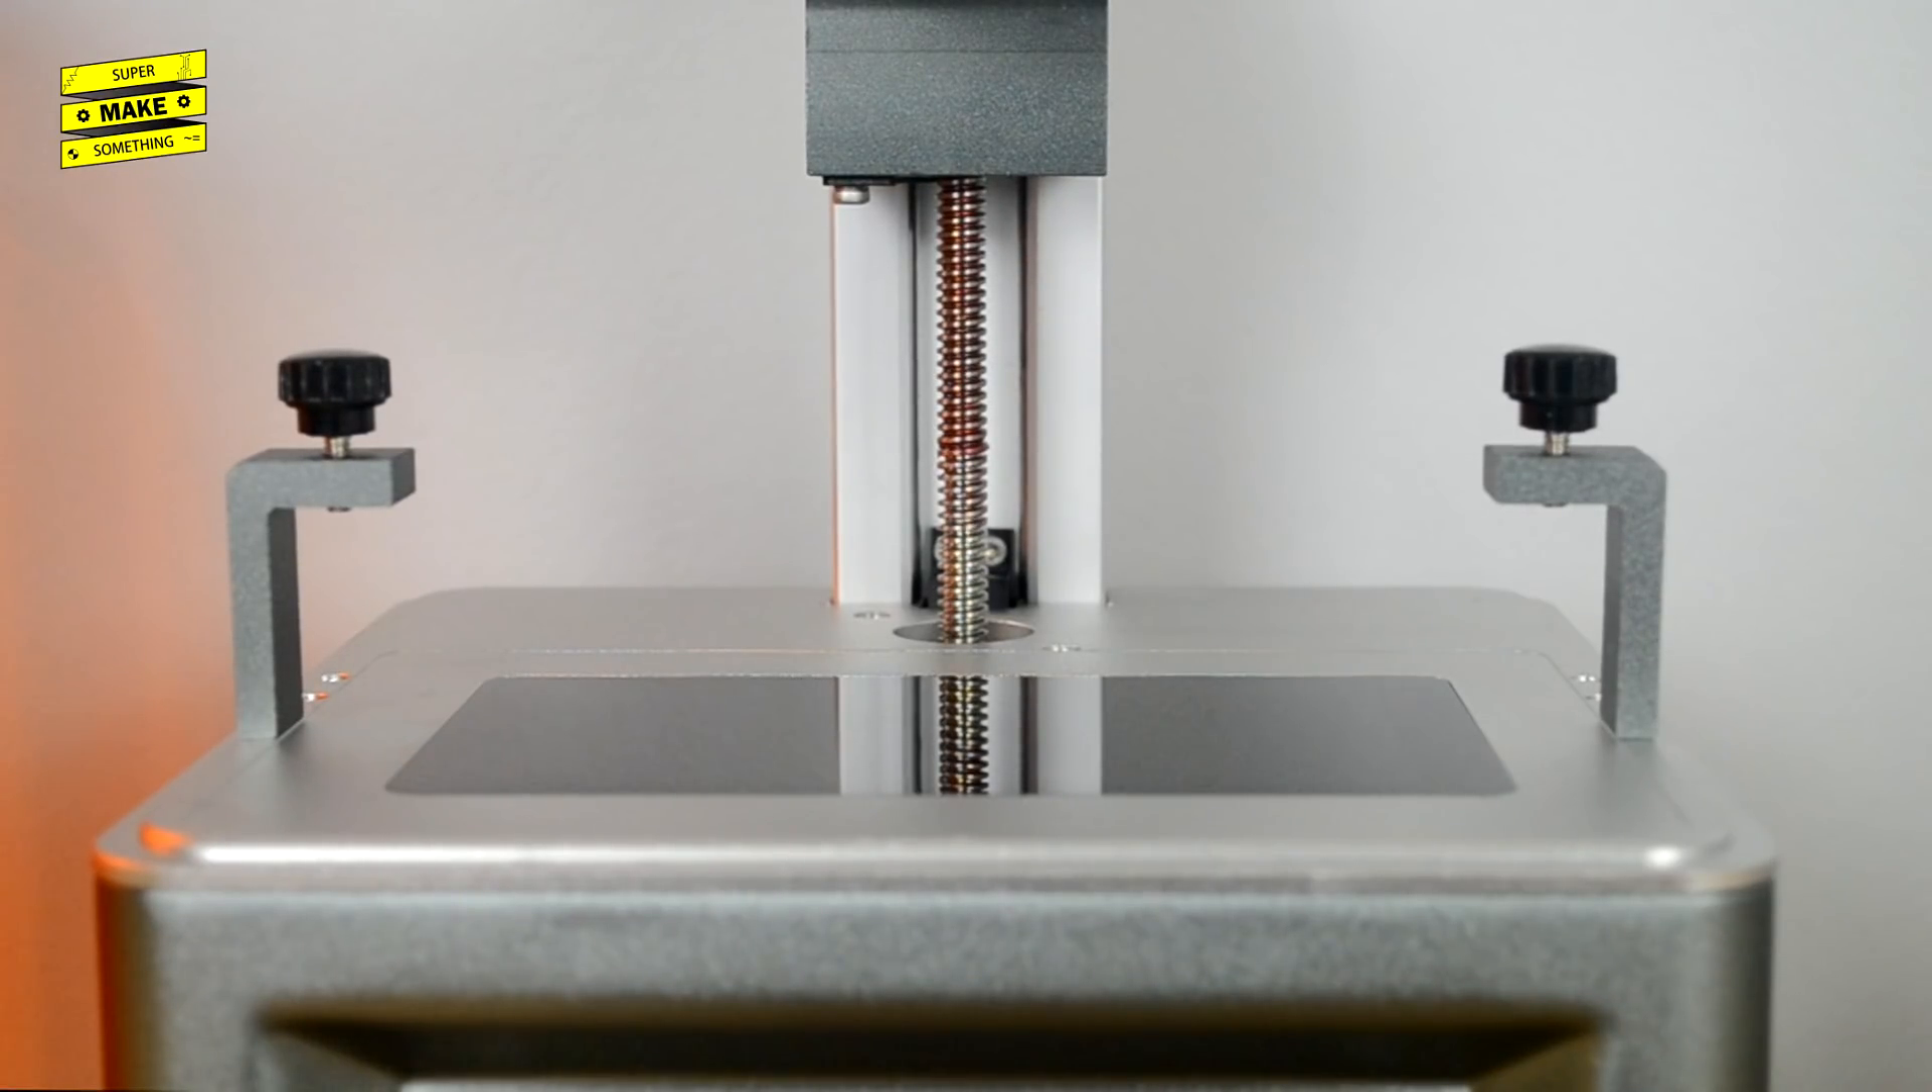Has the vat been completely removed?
Yes.